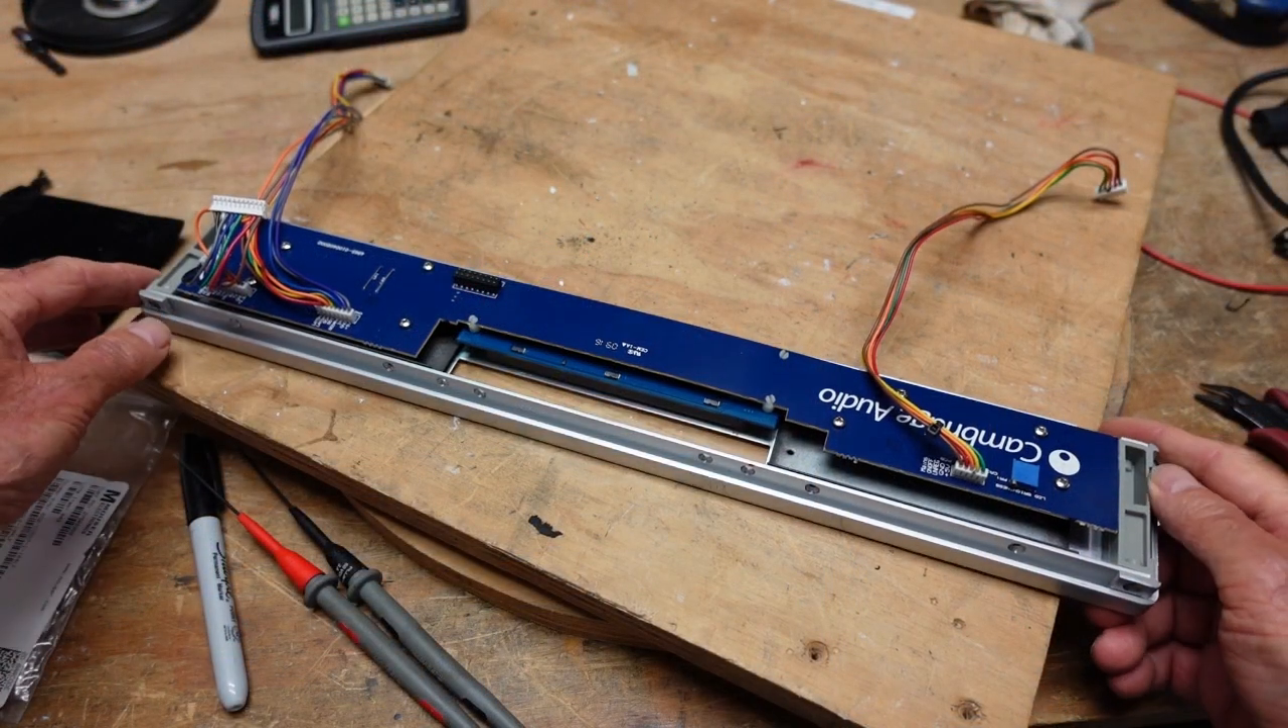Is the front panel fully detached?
Yes.